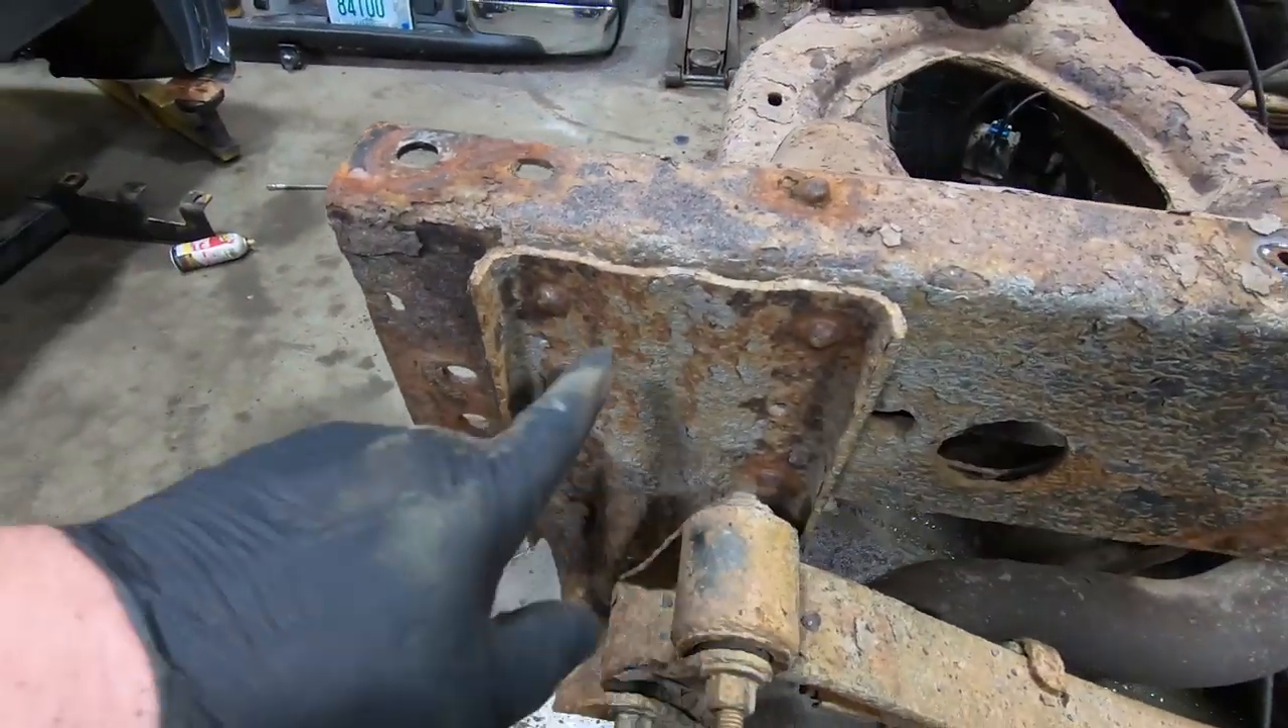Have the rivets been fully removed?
No.